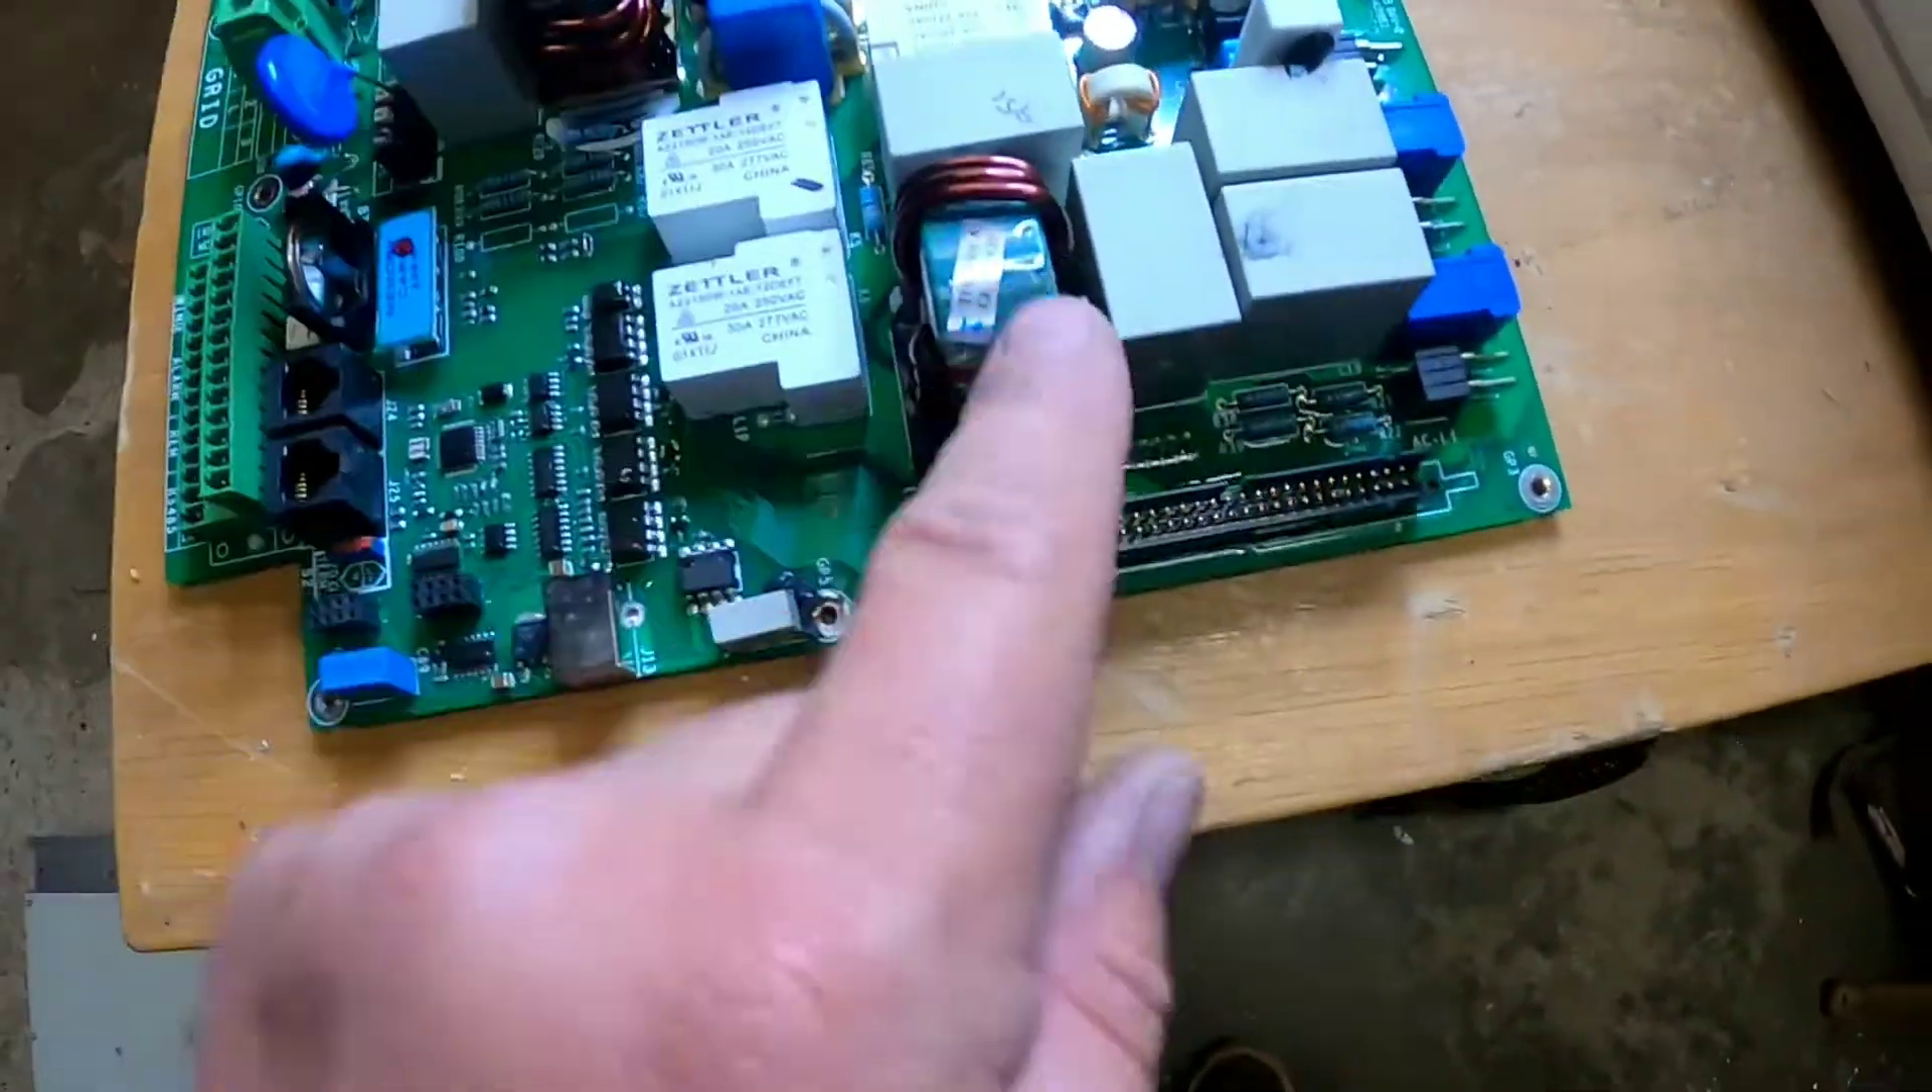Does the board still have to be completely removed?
No.